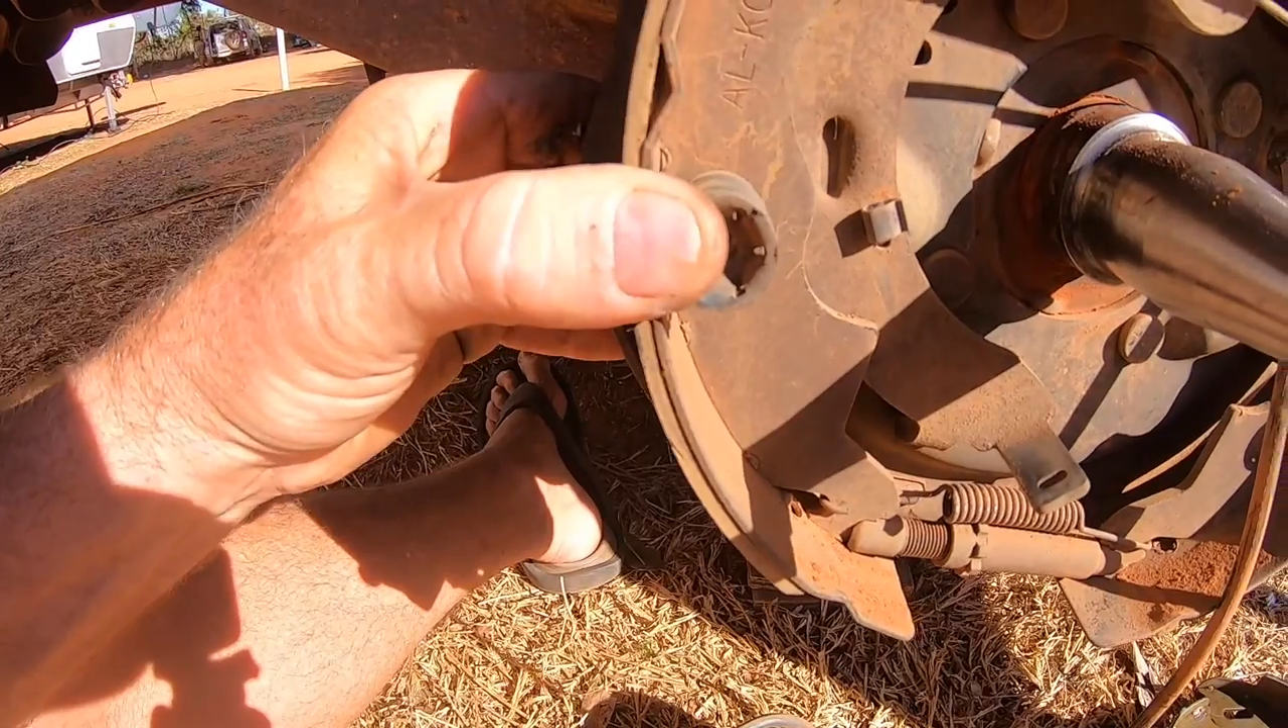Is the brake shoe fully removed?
No.